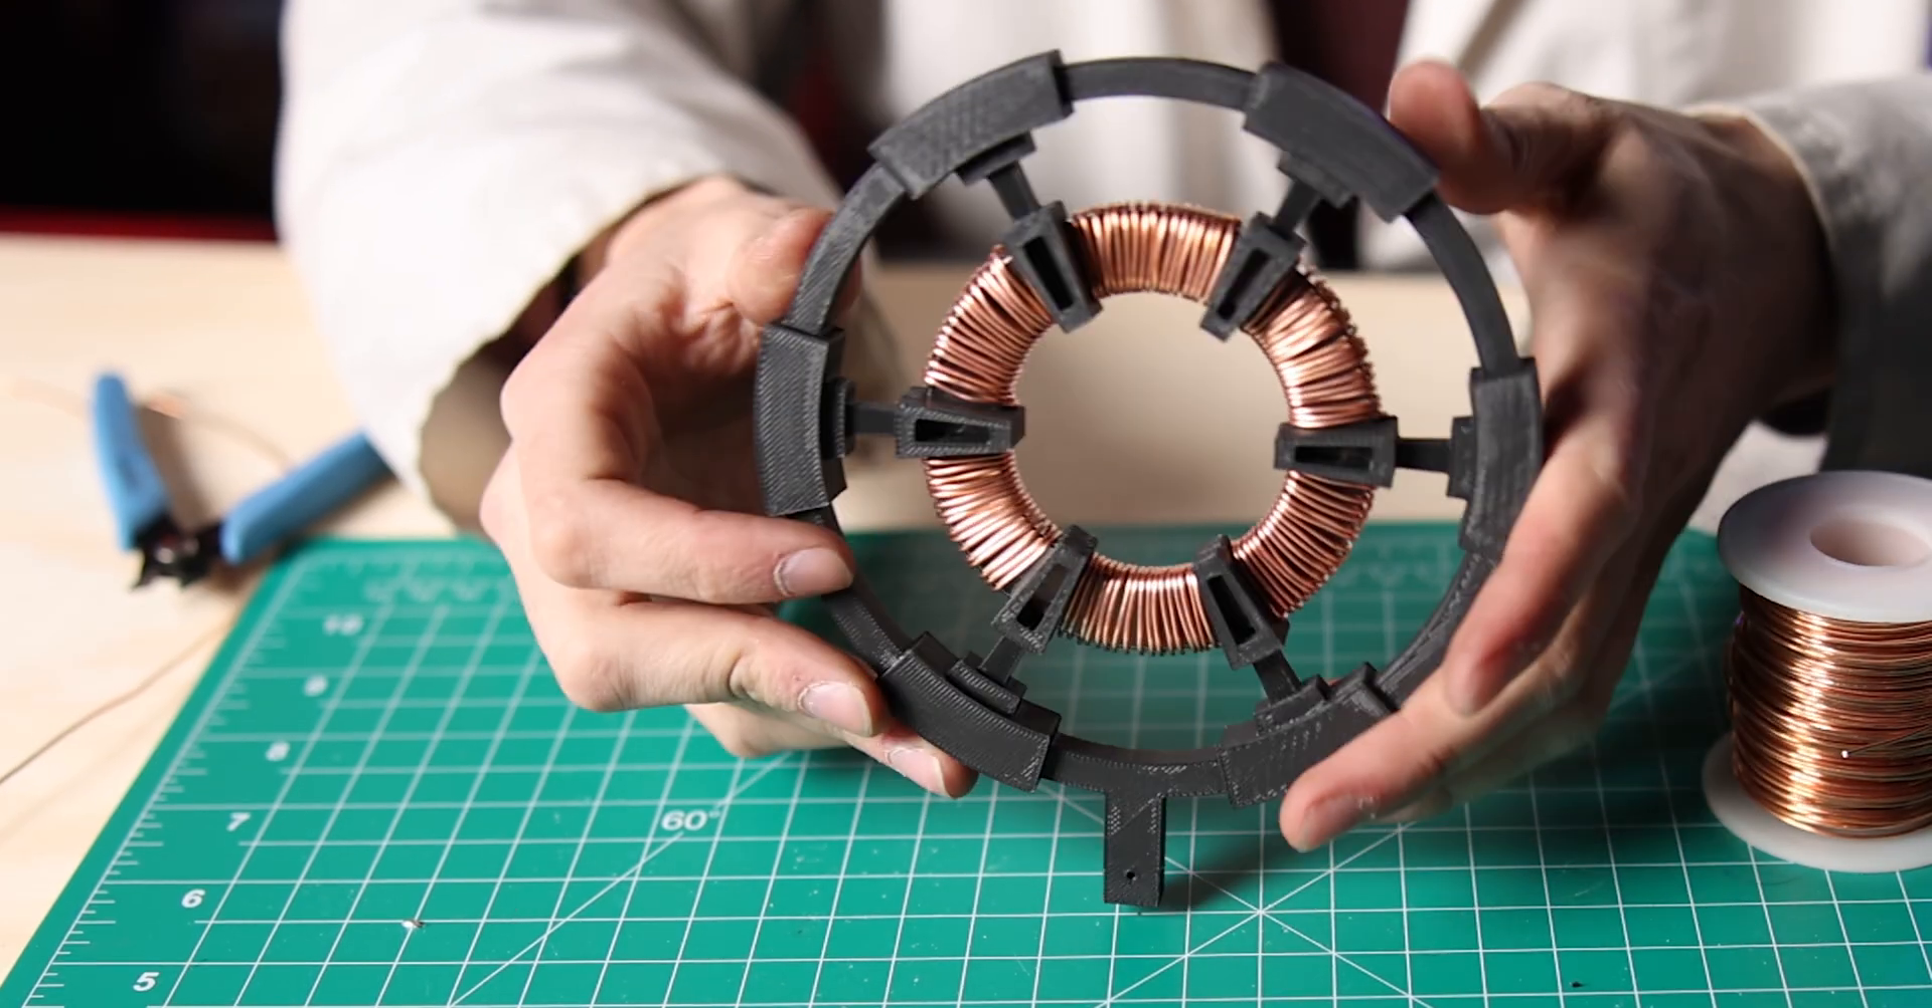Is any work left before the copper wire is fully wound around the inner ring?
No.